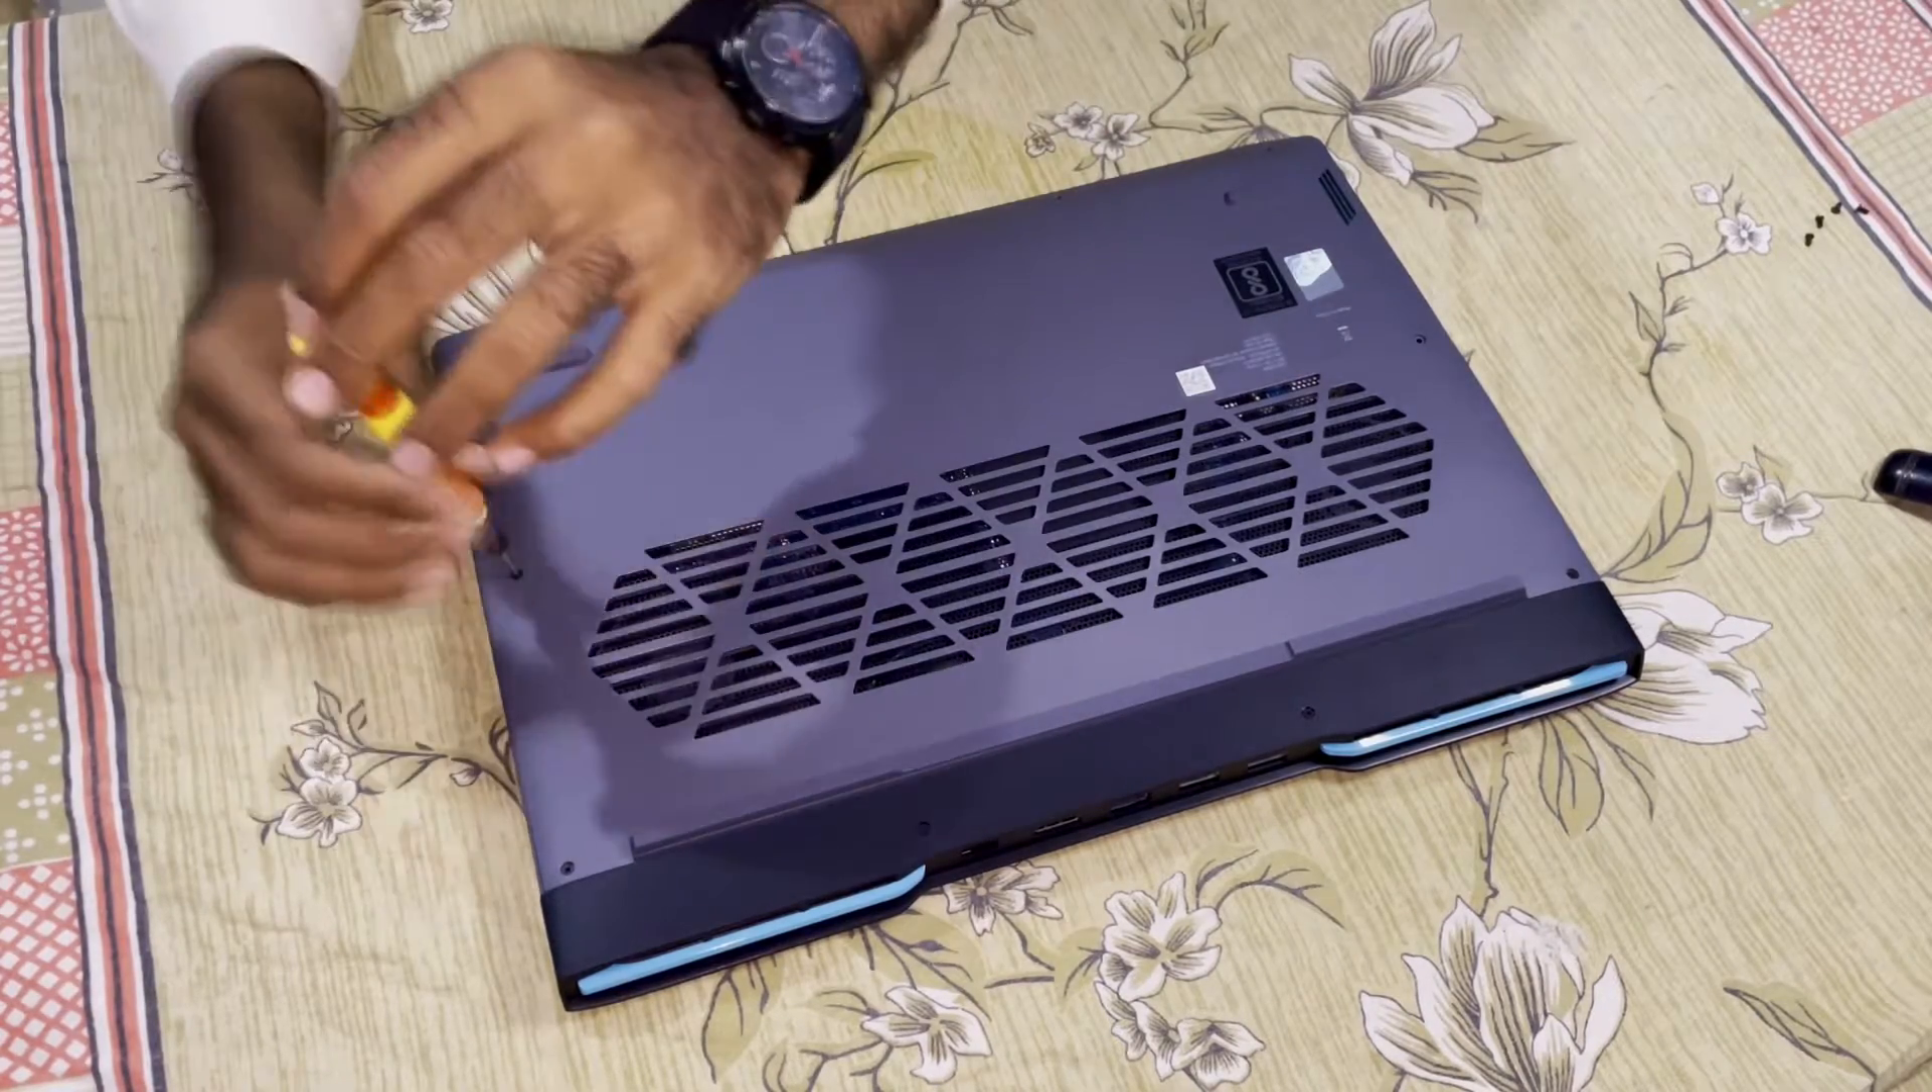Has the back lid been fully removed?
No.